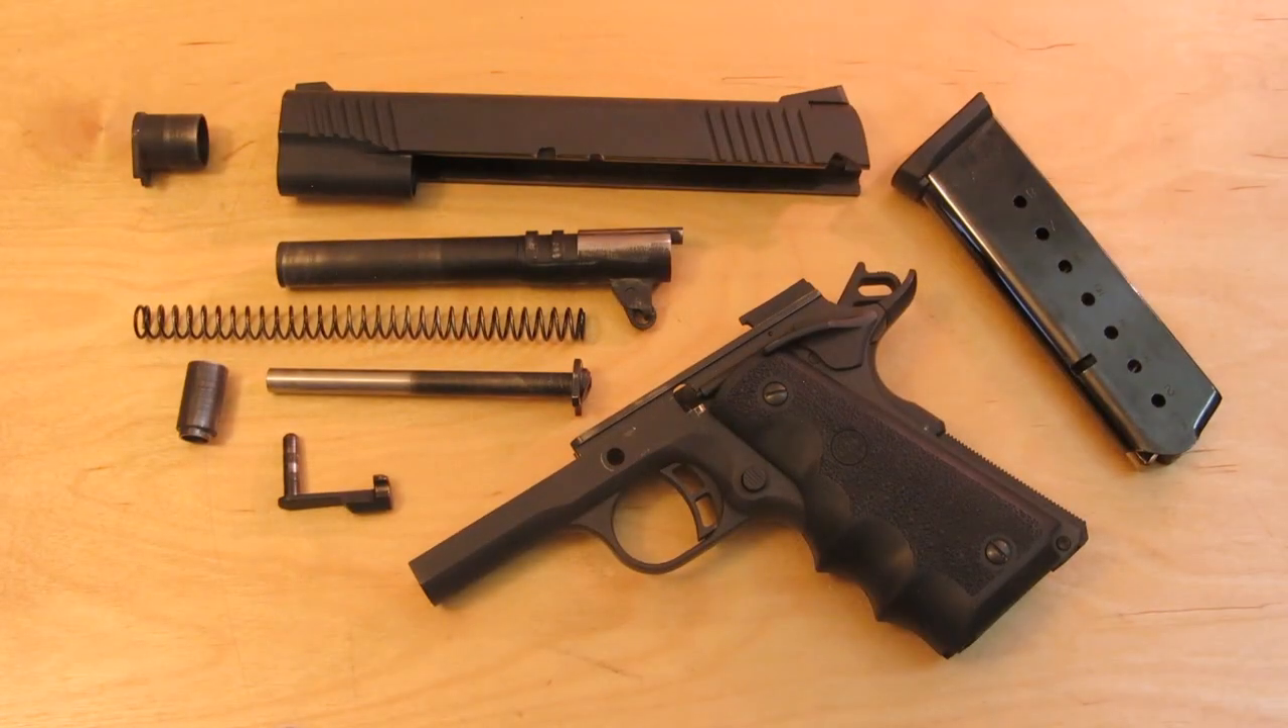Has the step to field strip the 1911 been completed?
Yes.